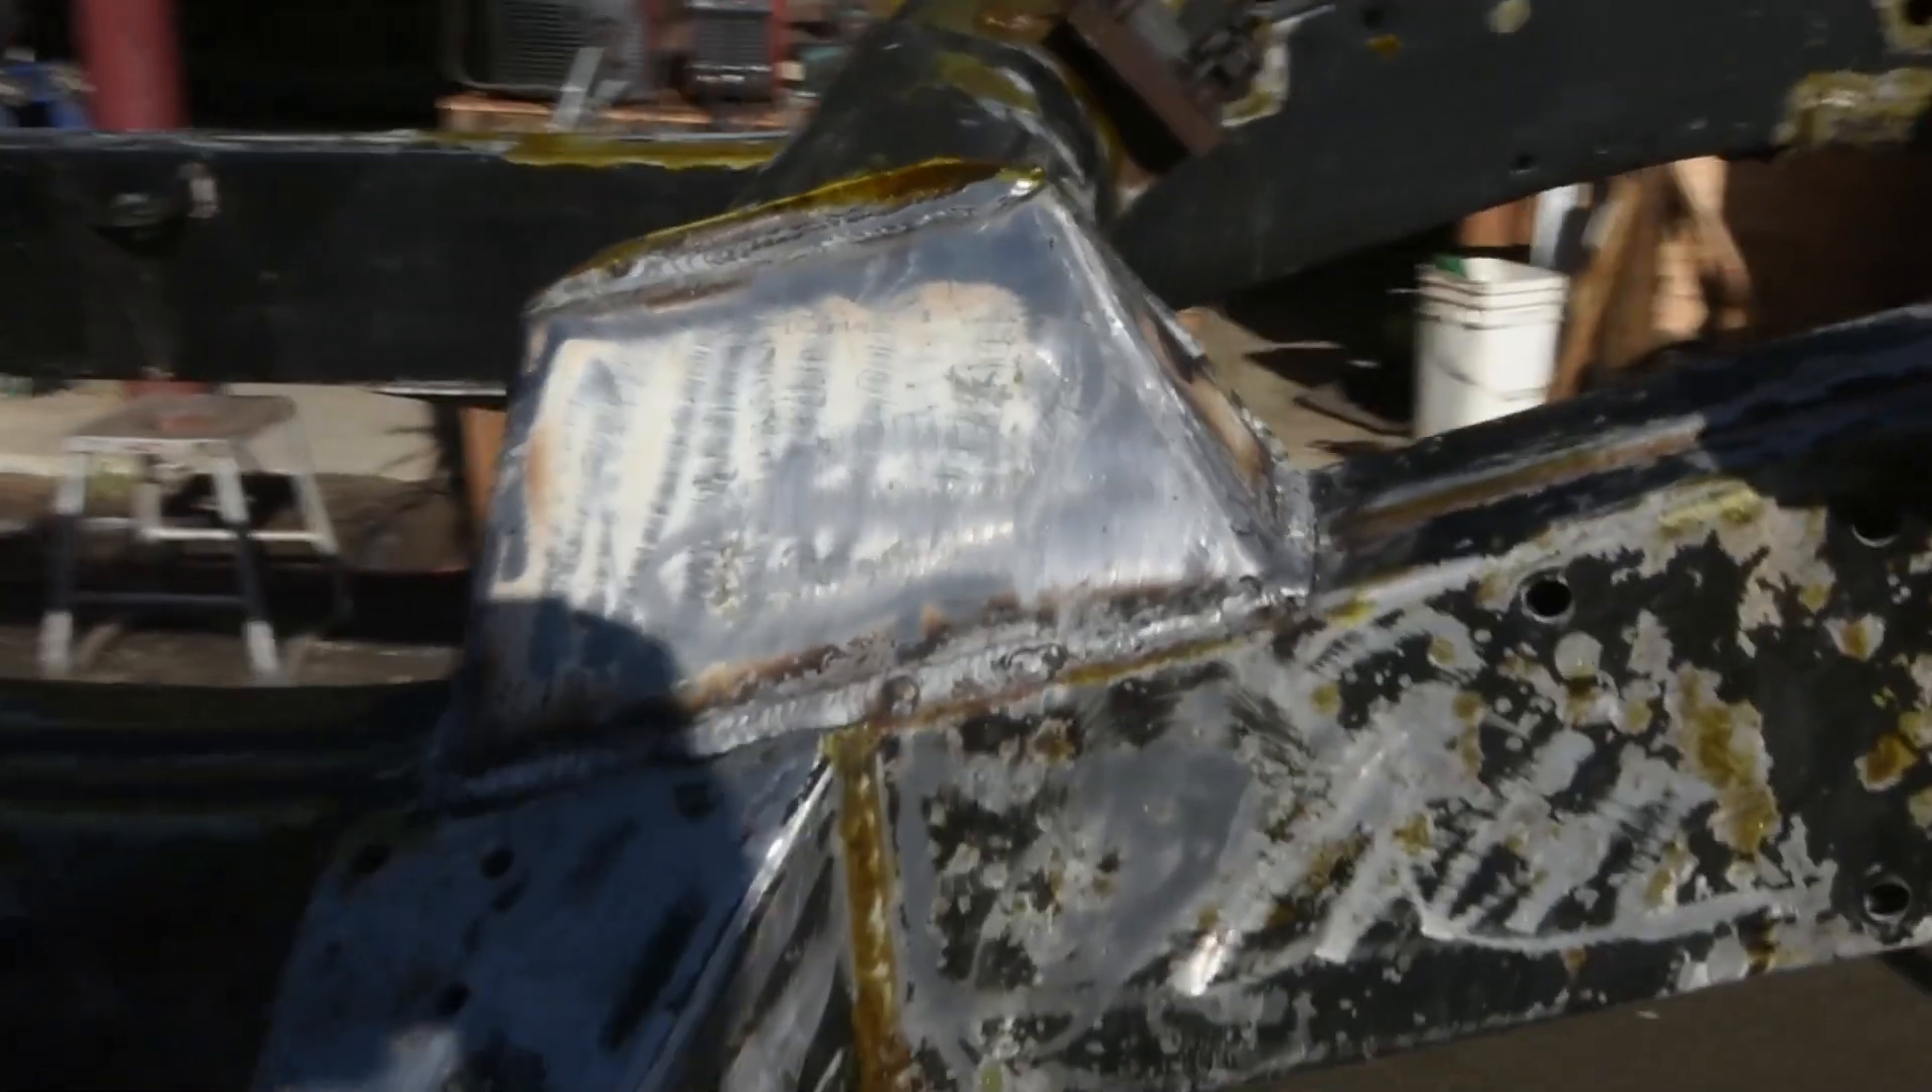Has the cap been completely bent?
Yes.